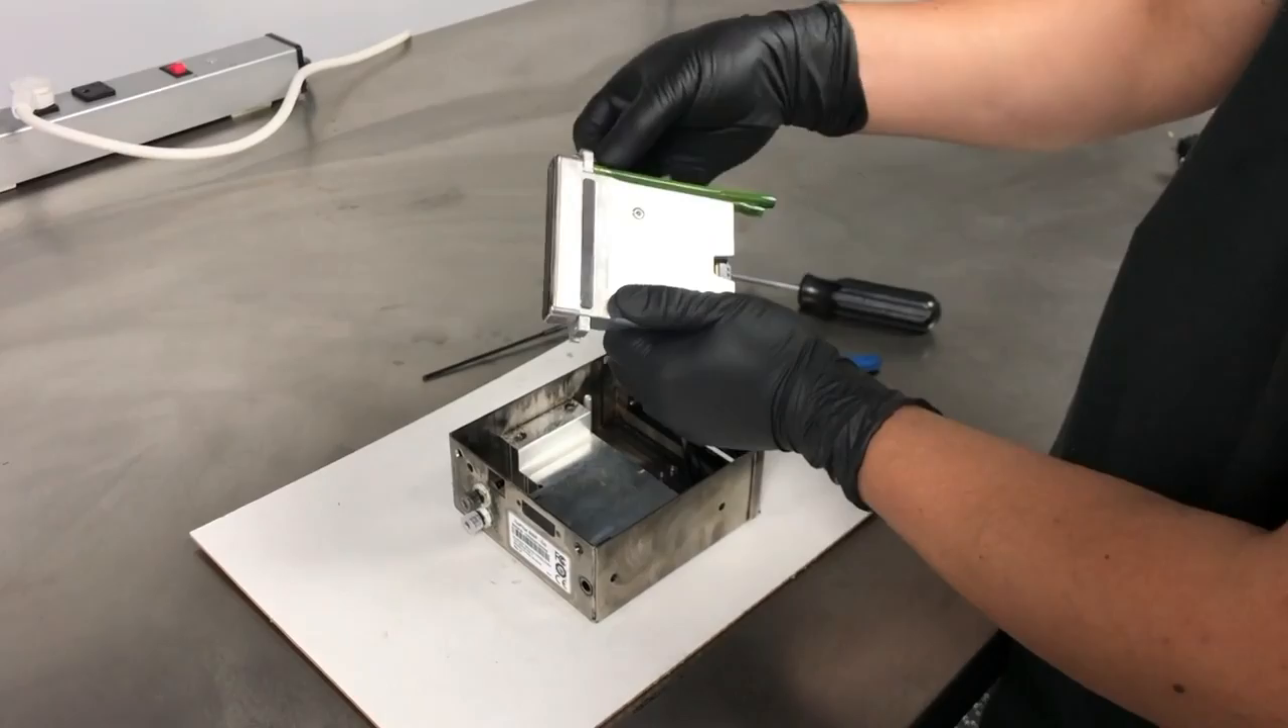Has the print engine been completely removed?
Yes.